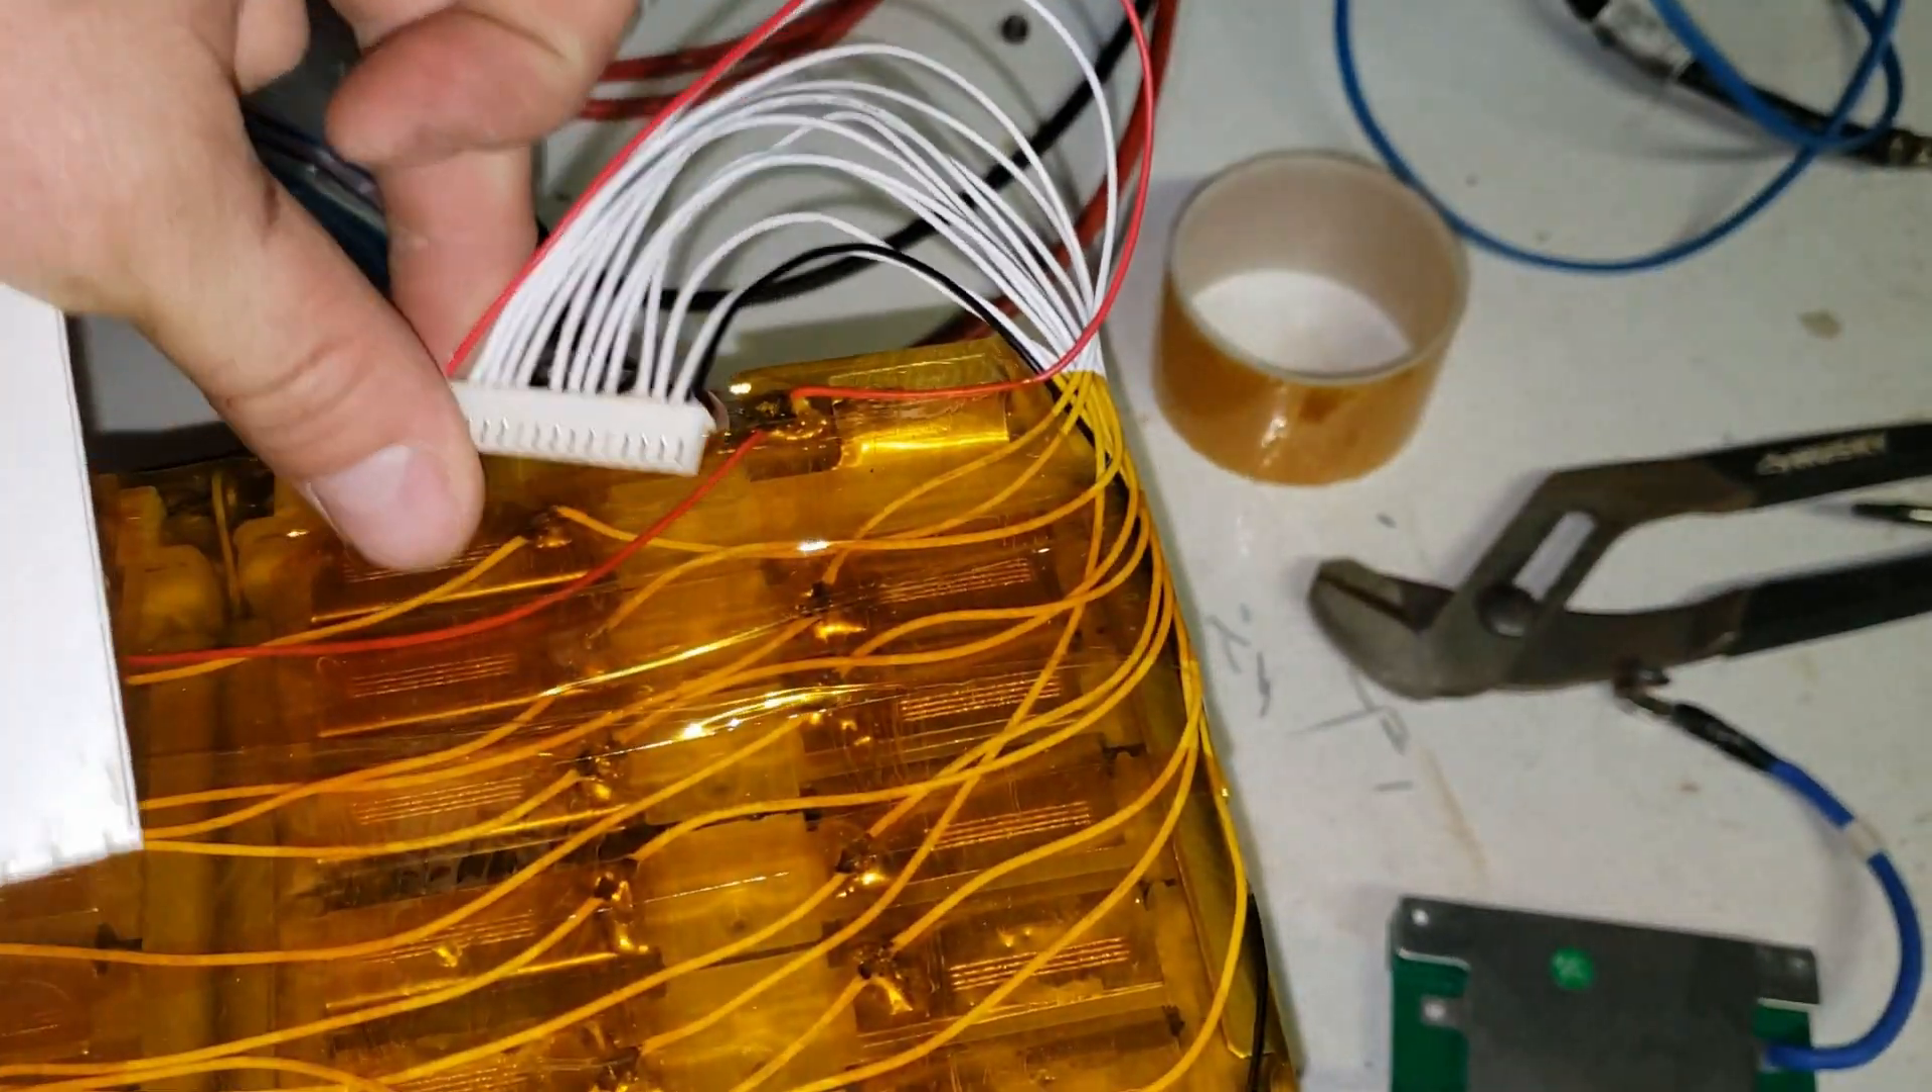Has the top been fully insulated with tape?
Yes.